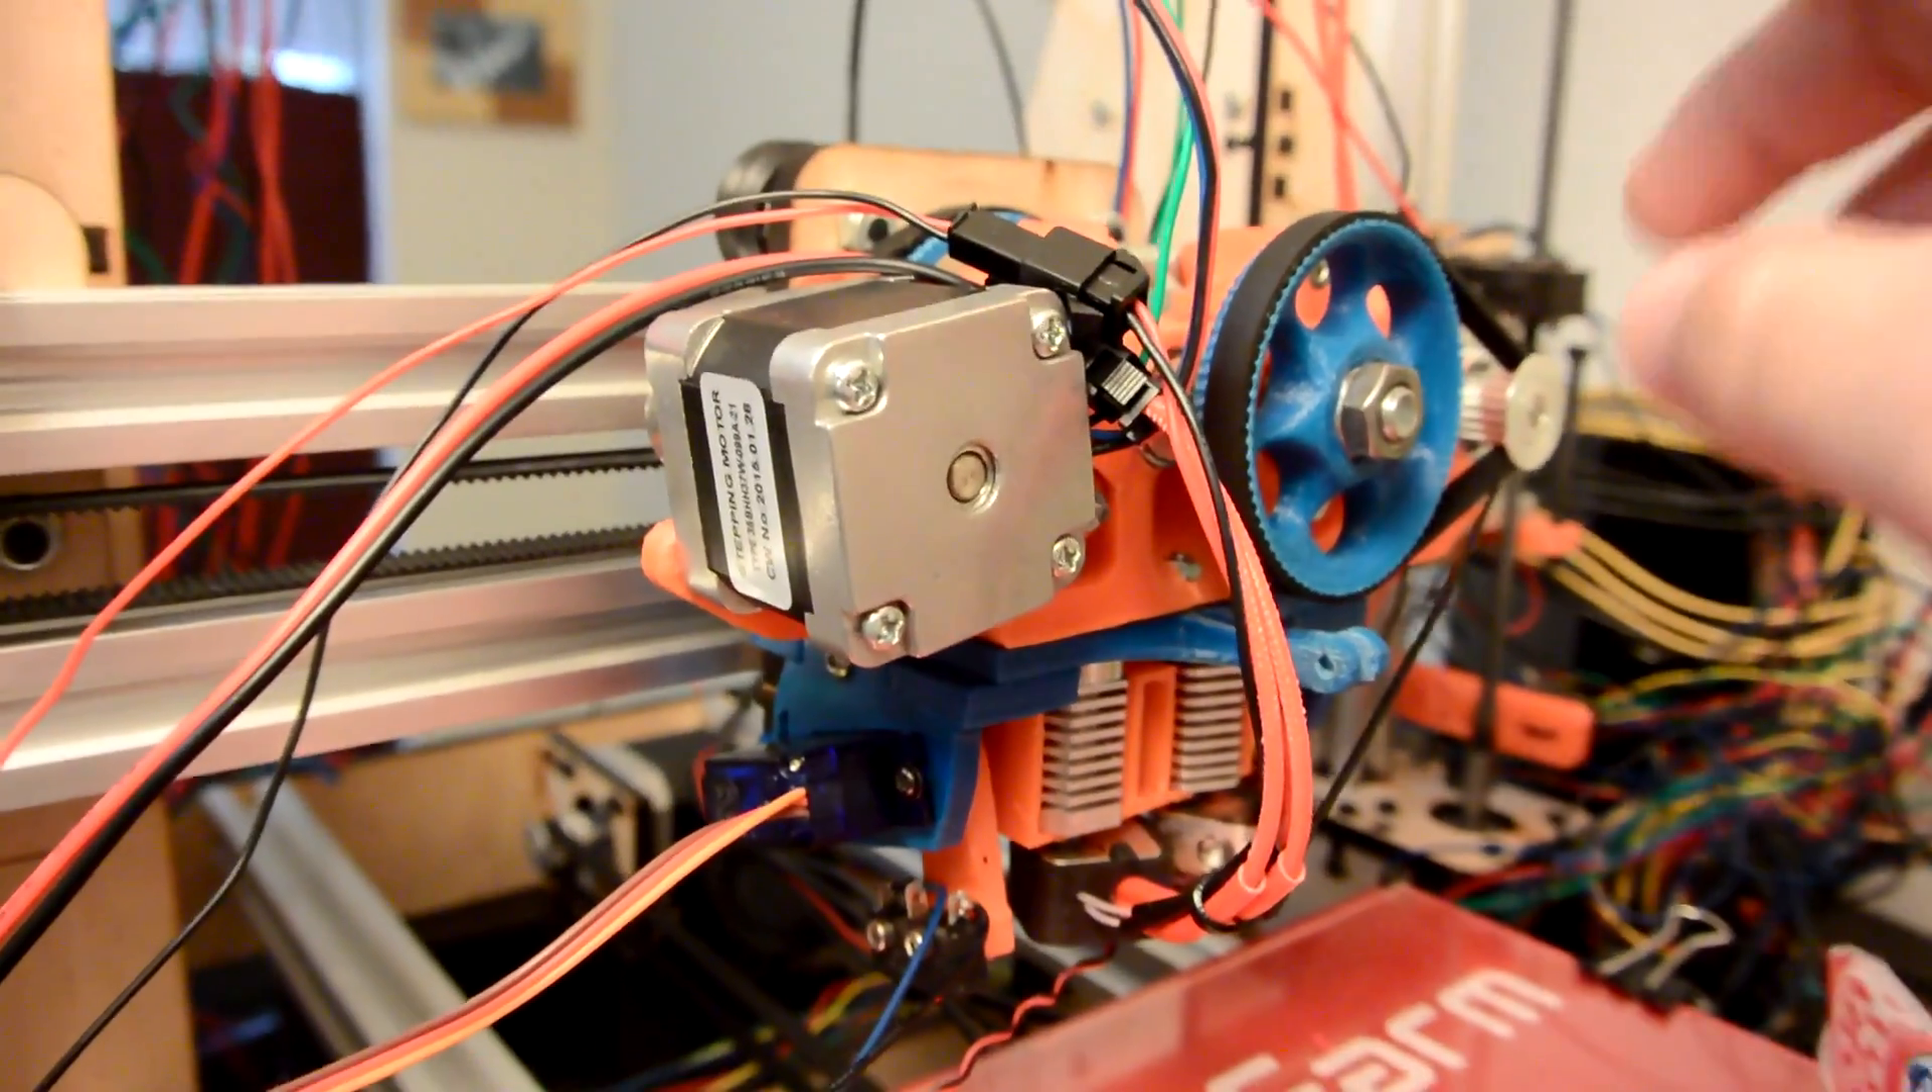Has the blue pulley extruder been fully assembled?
Yes.